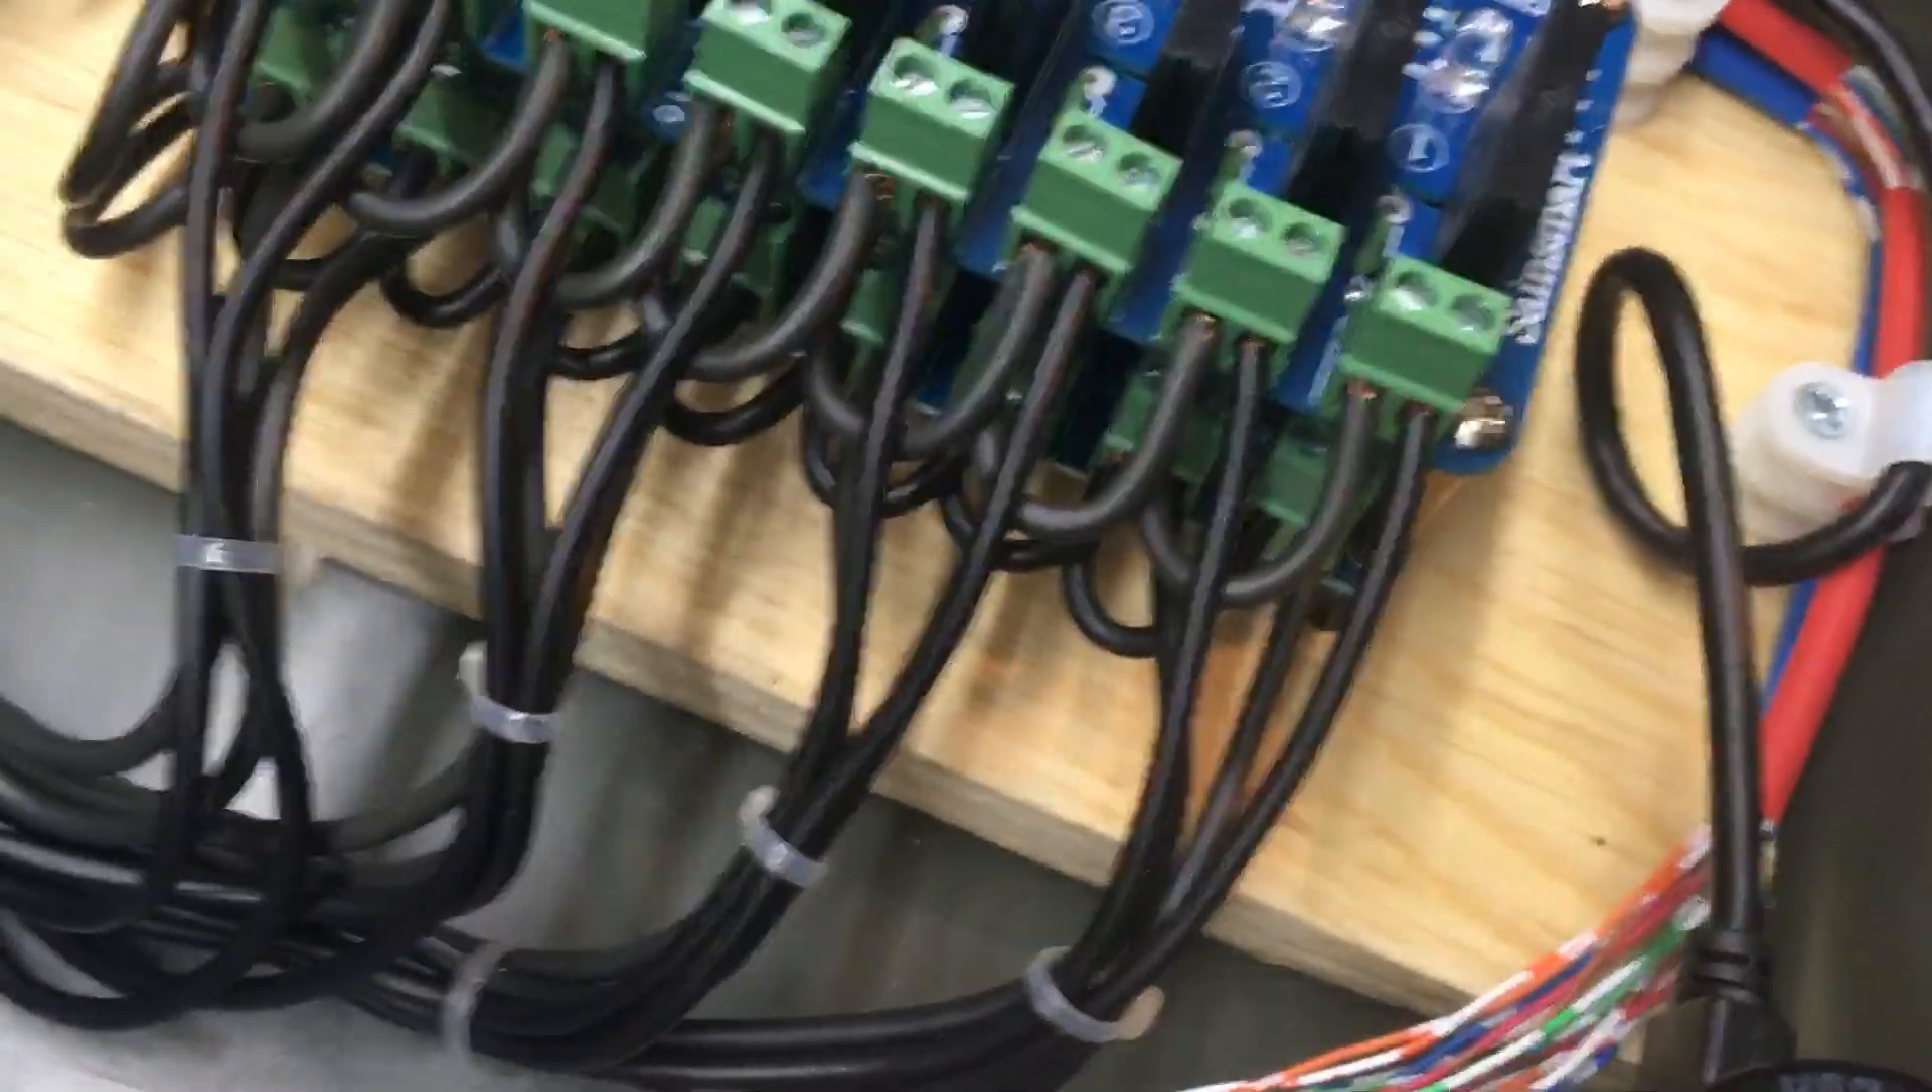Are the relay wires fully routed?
Yes.